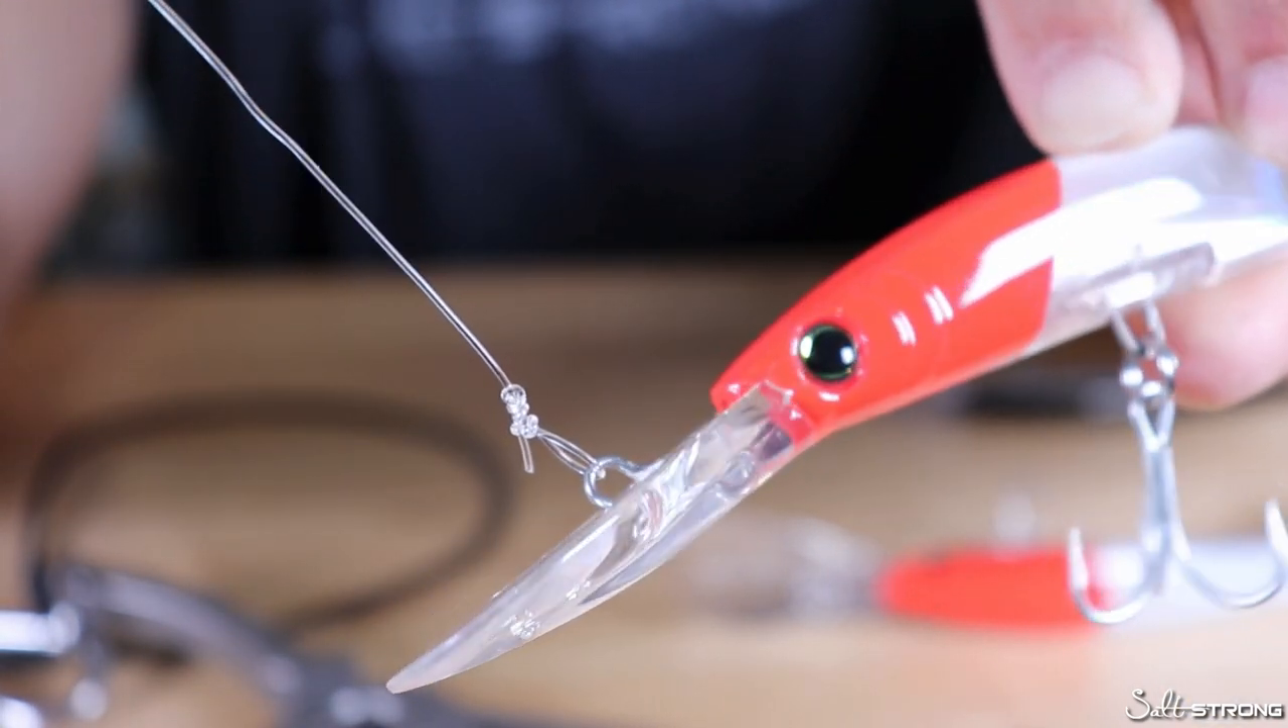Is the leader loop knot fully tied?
Yes.